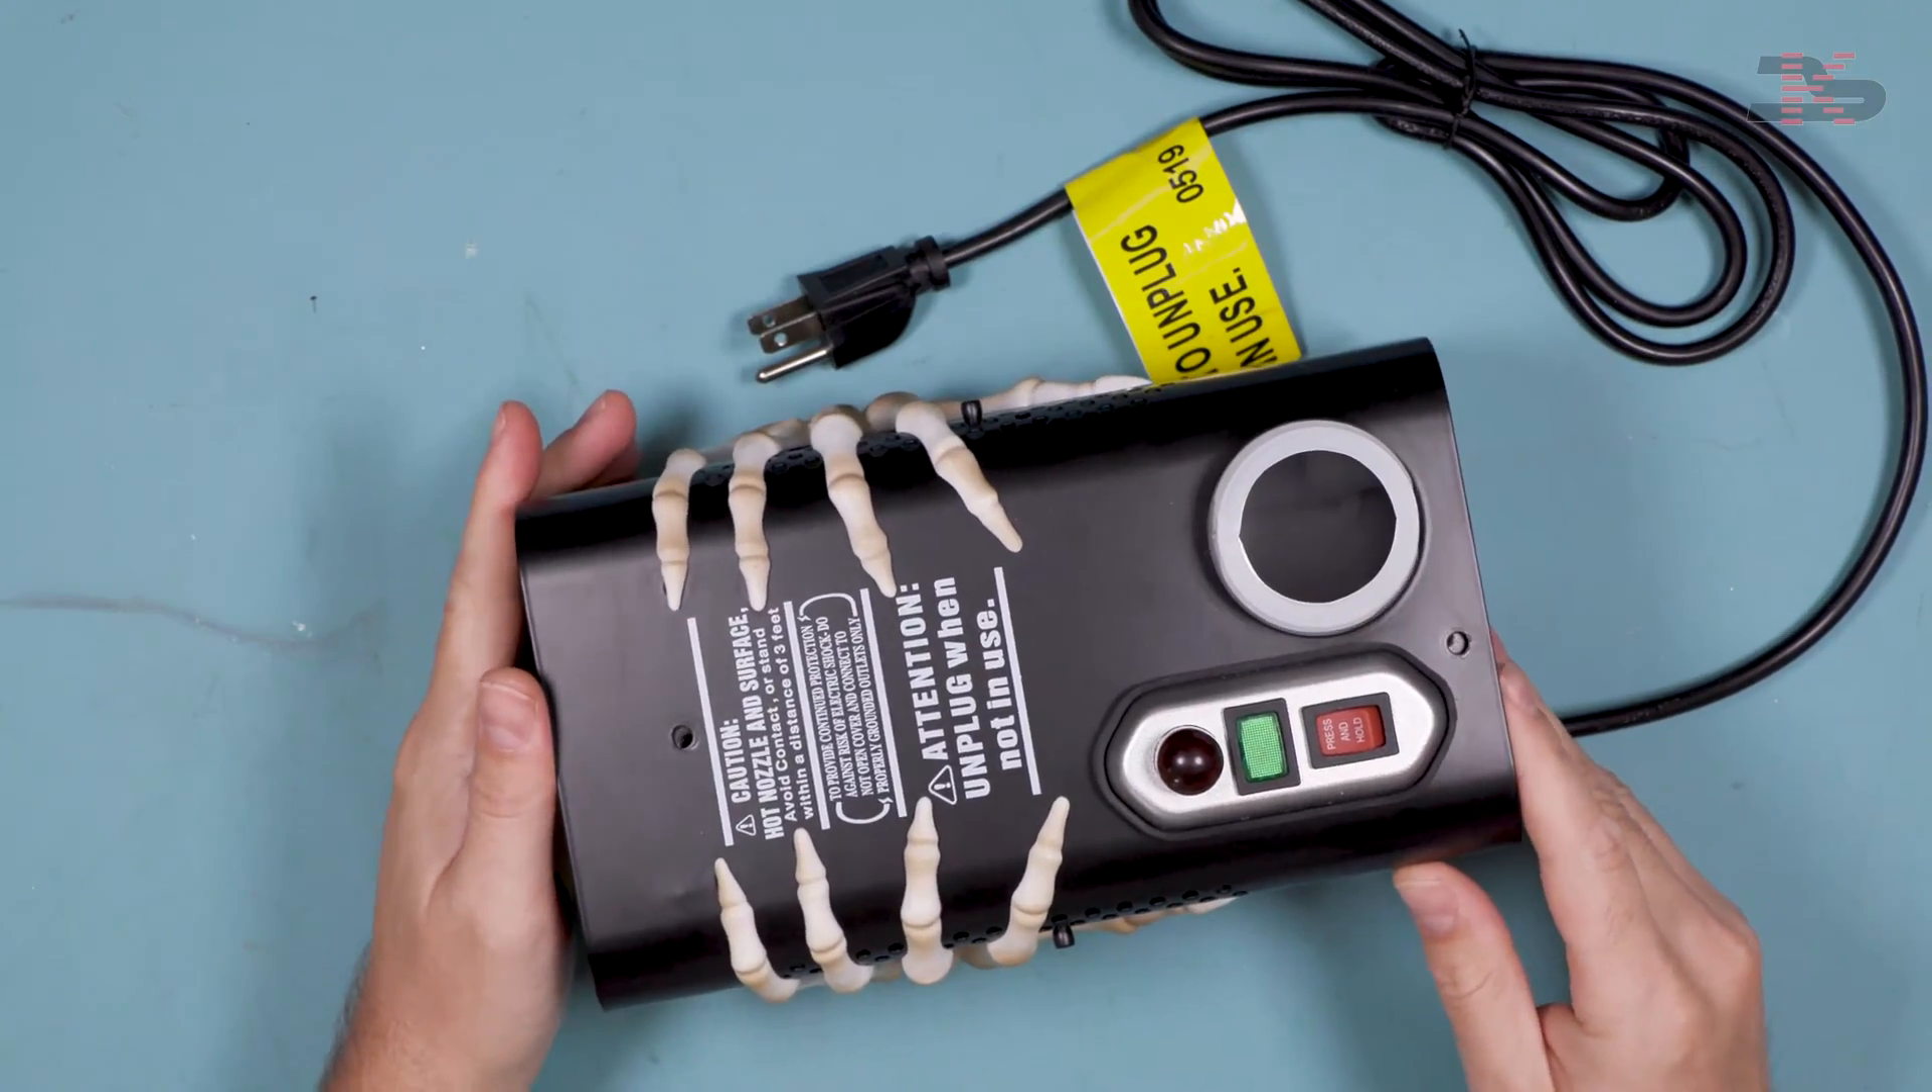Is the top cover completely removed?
No.